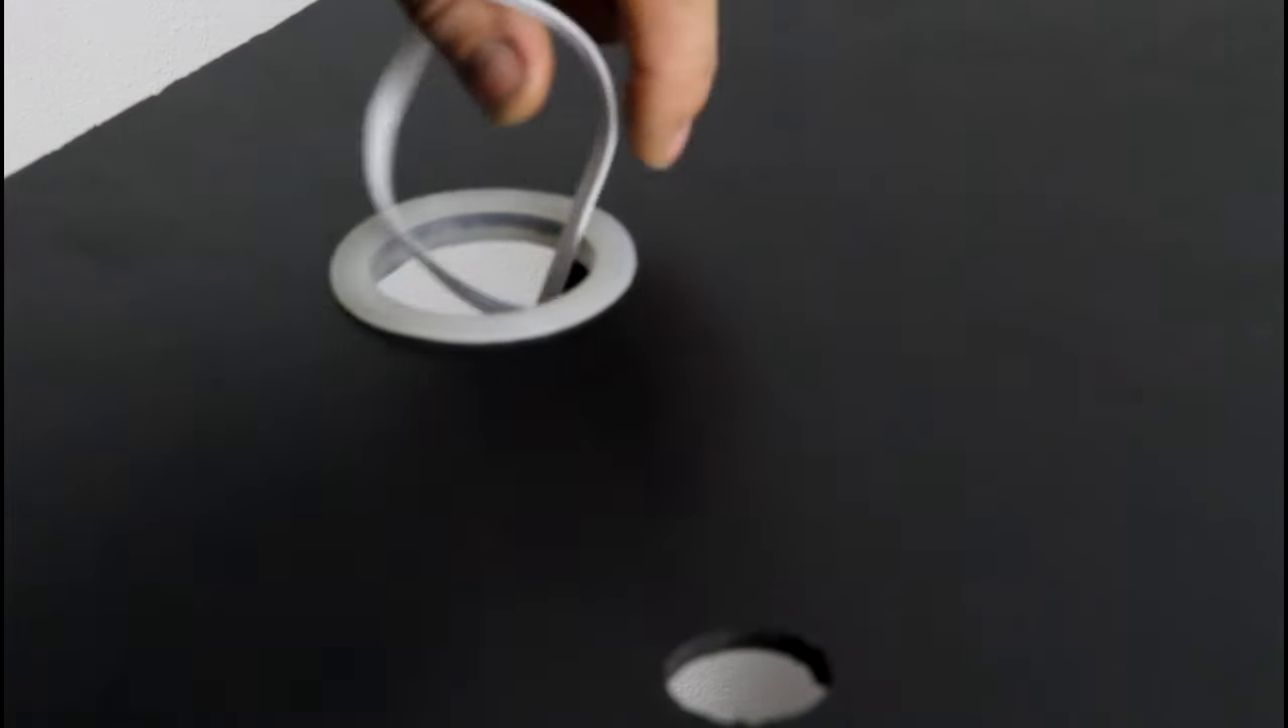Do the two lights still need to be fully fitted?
Yes.